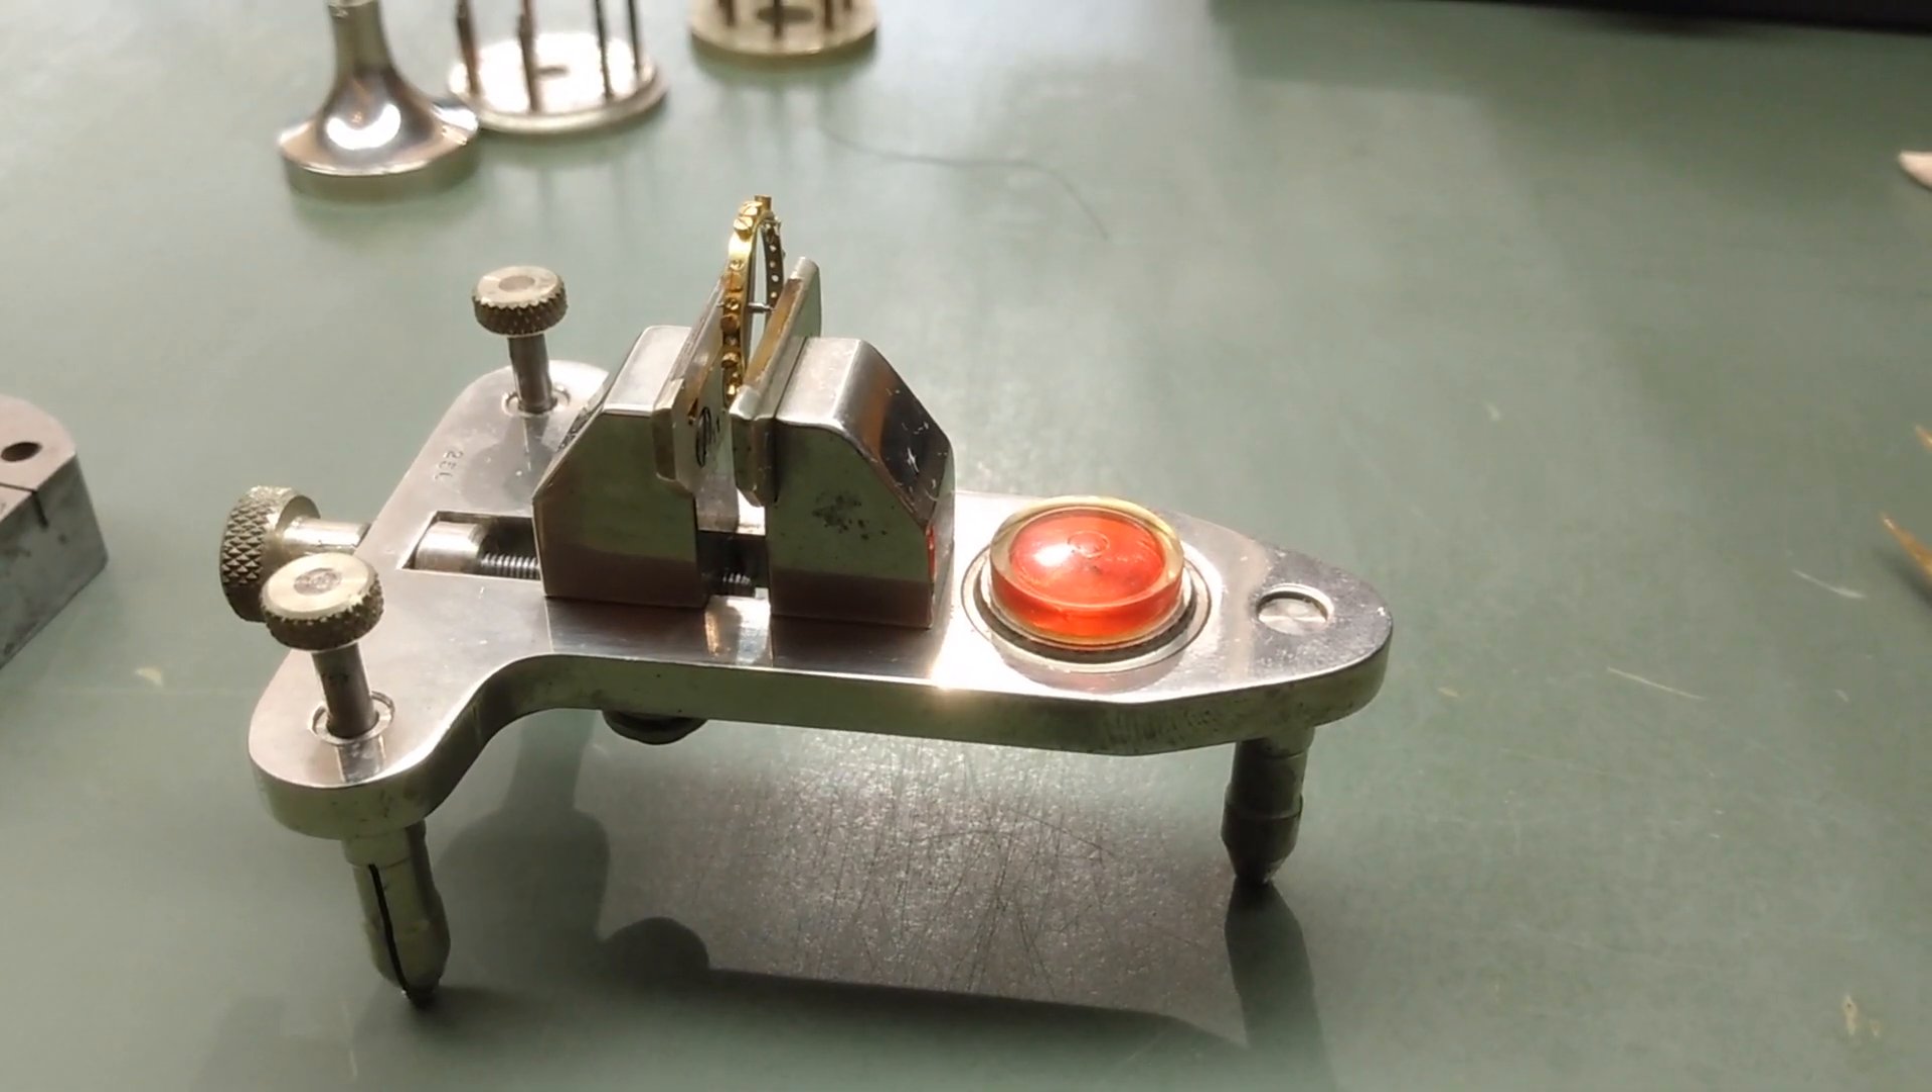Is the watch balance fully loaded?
Yes.